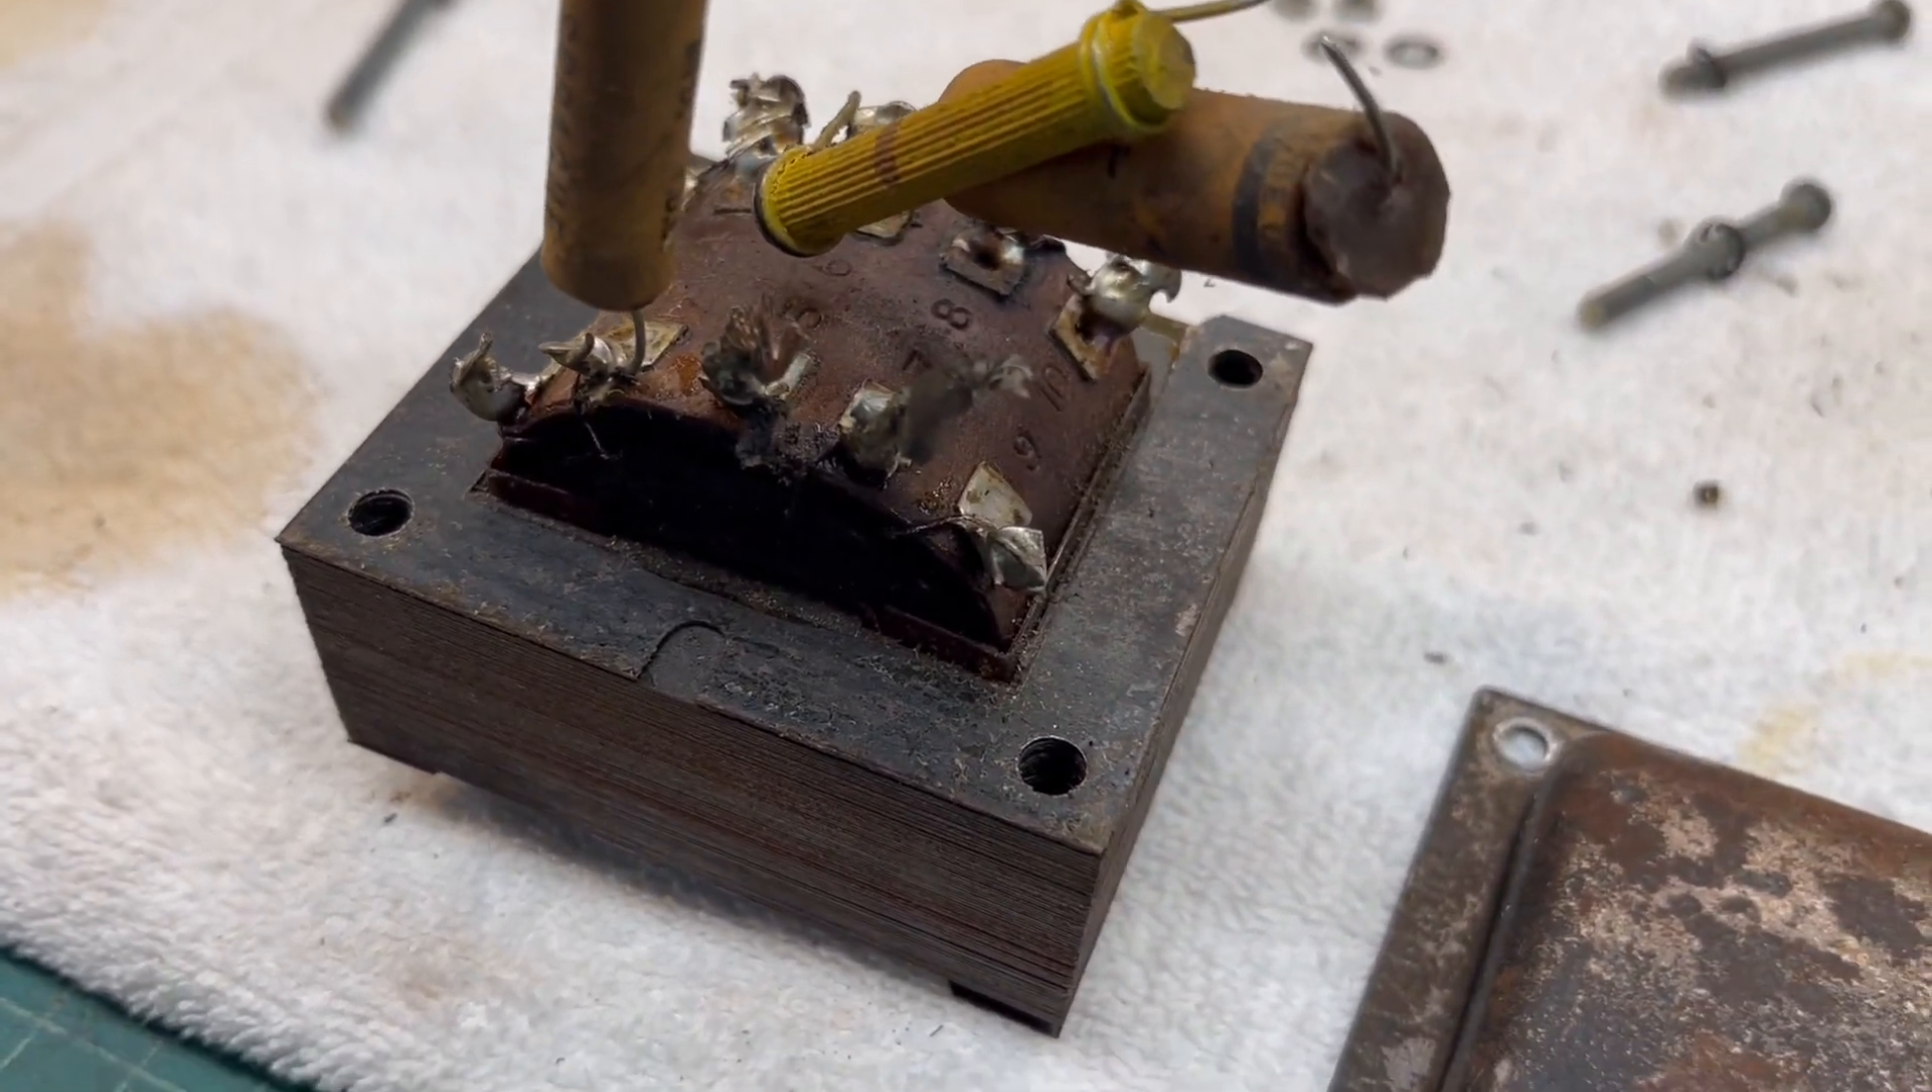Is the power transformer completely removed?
Yes.